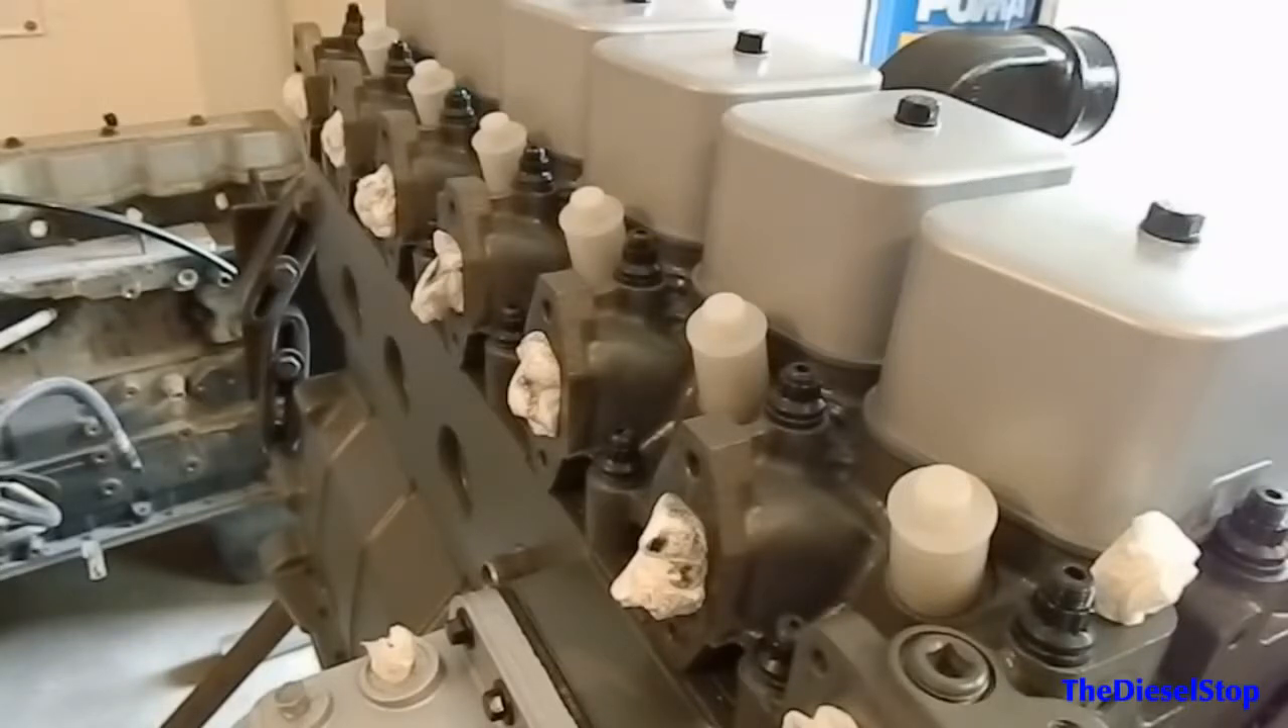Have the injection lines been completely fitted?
No.